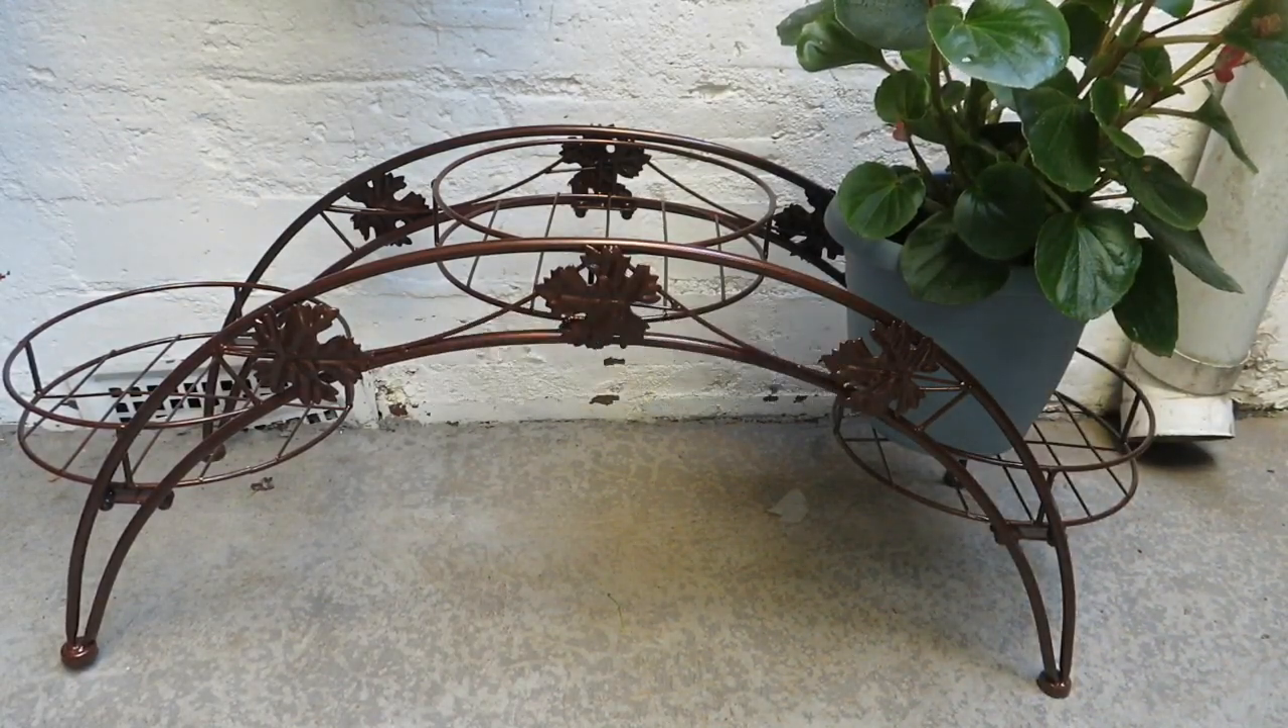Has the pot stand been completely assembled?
Yes.